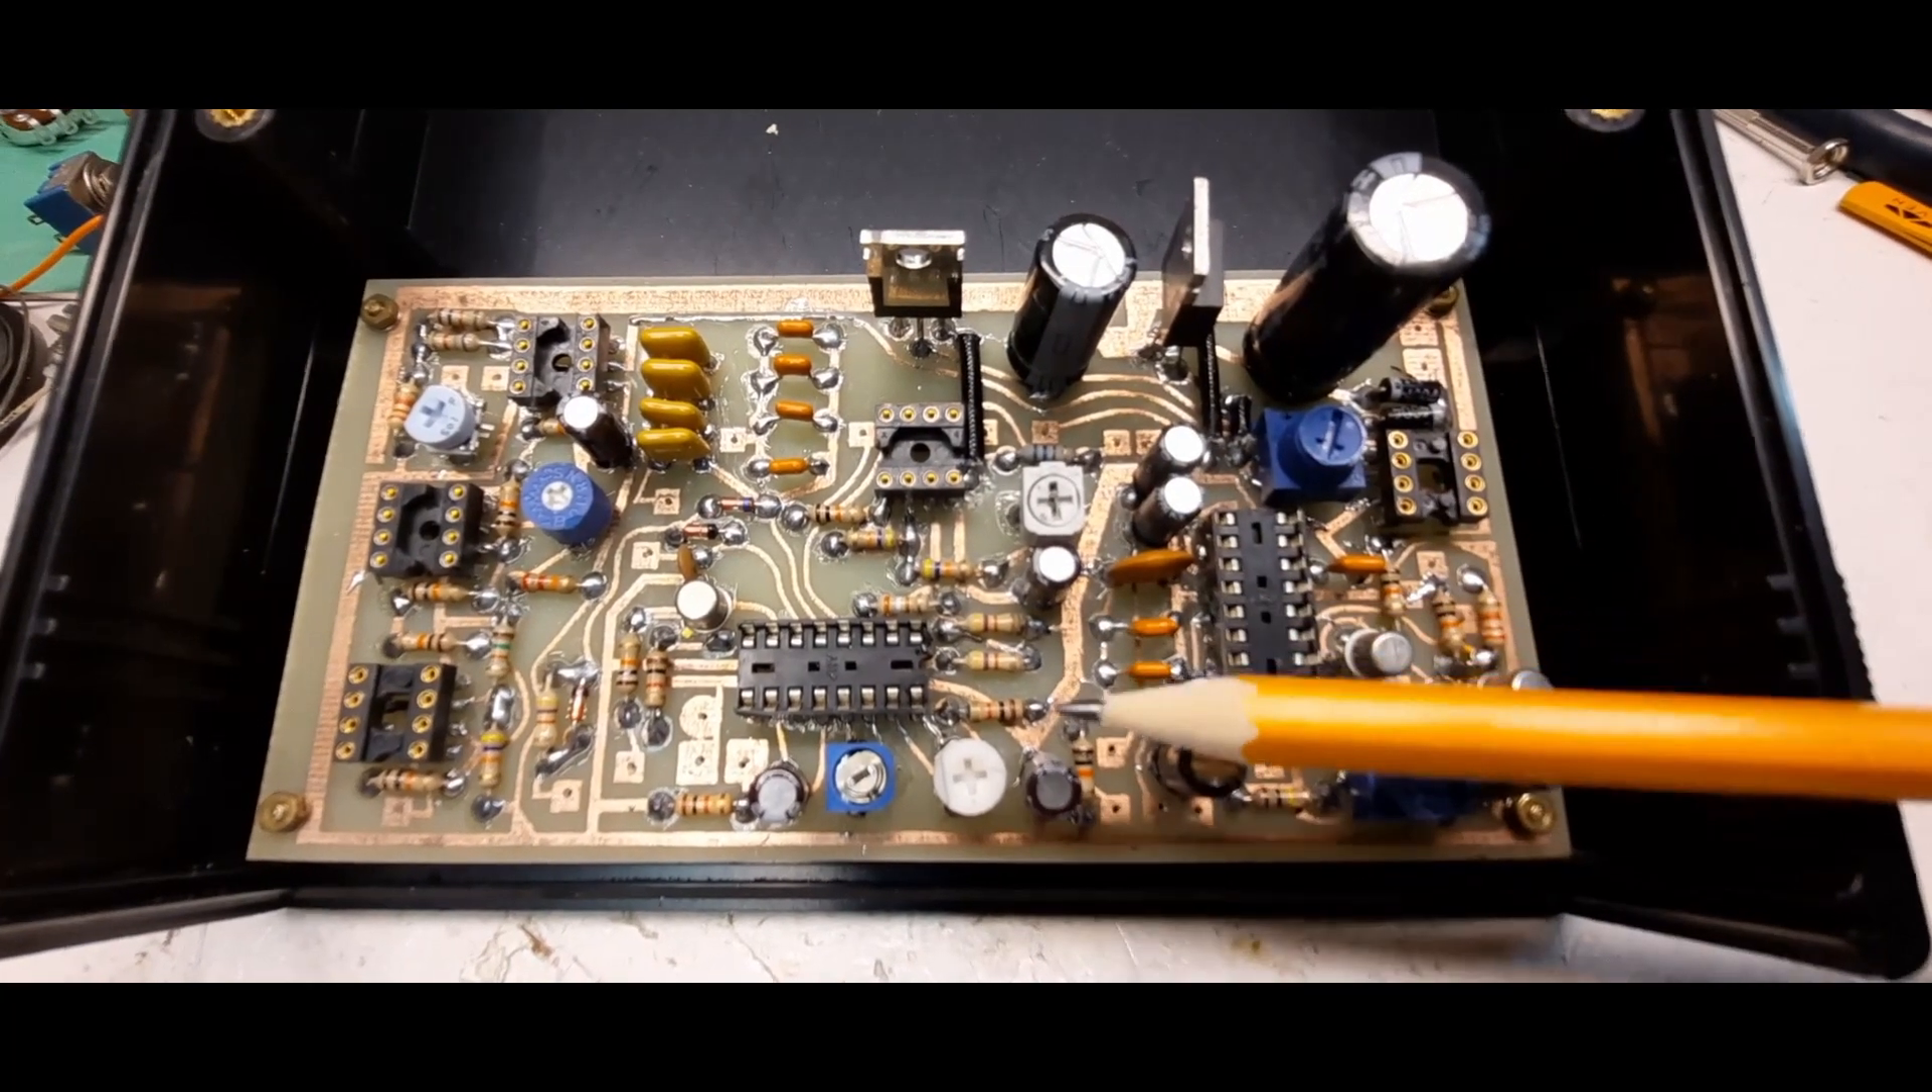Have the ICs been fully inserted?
No.